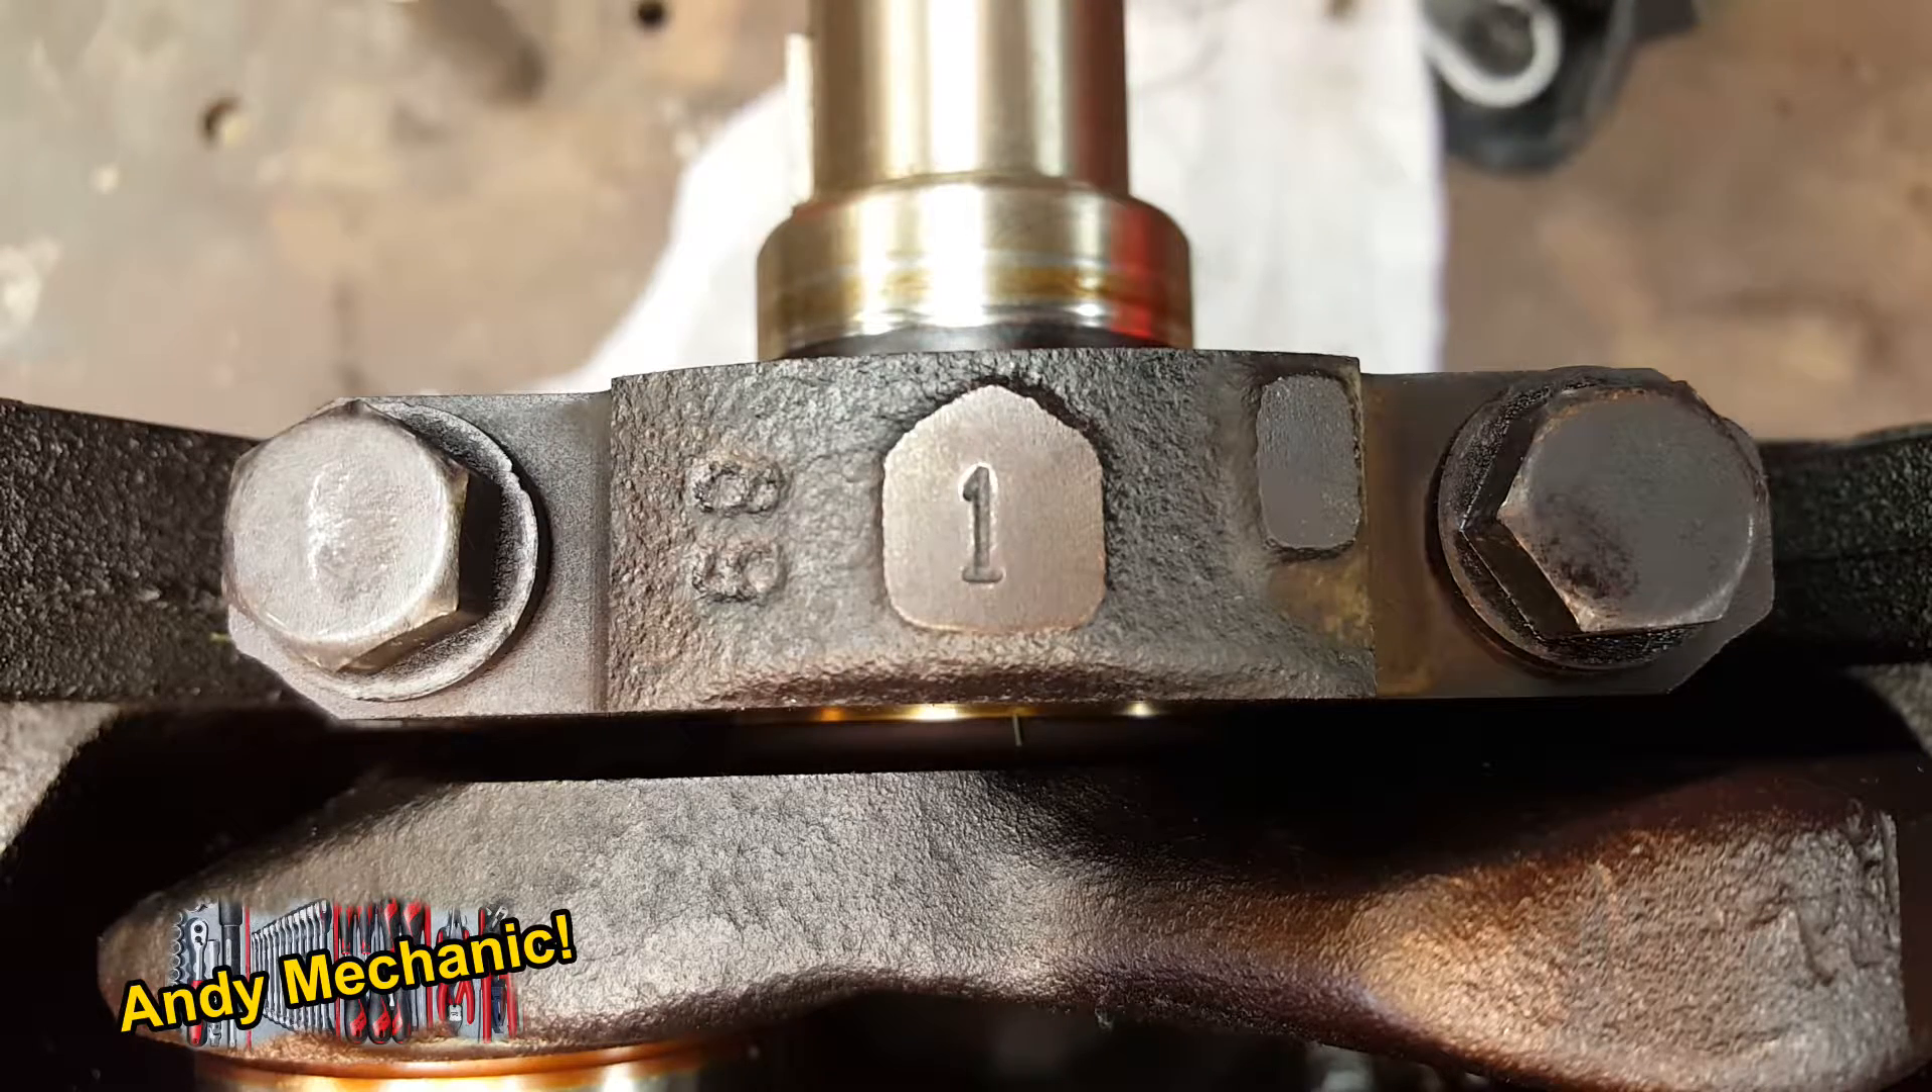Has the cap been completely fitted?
Yes.